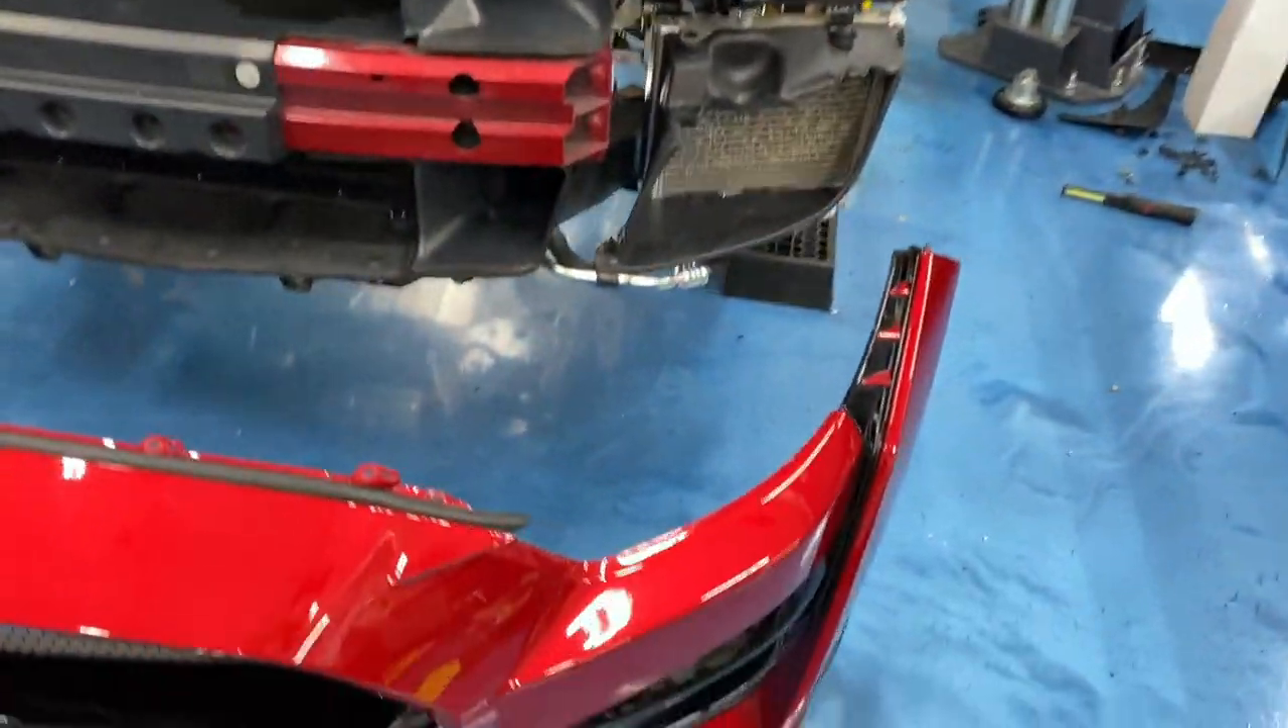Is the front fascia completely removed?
Yes.